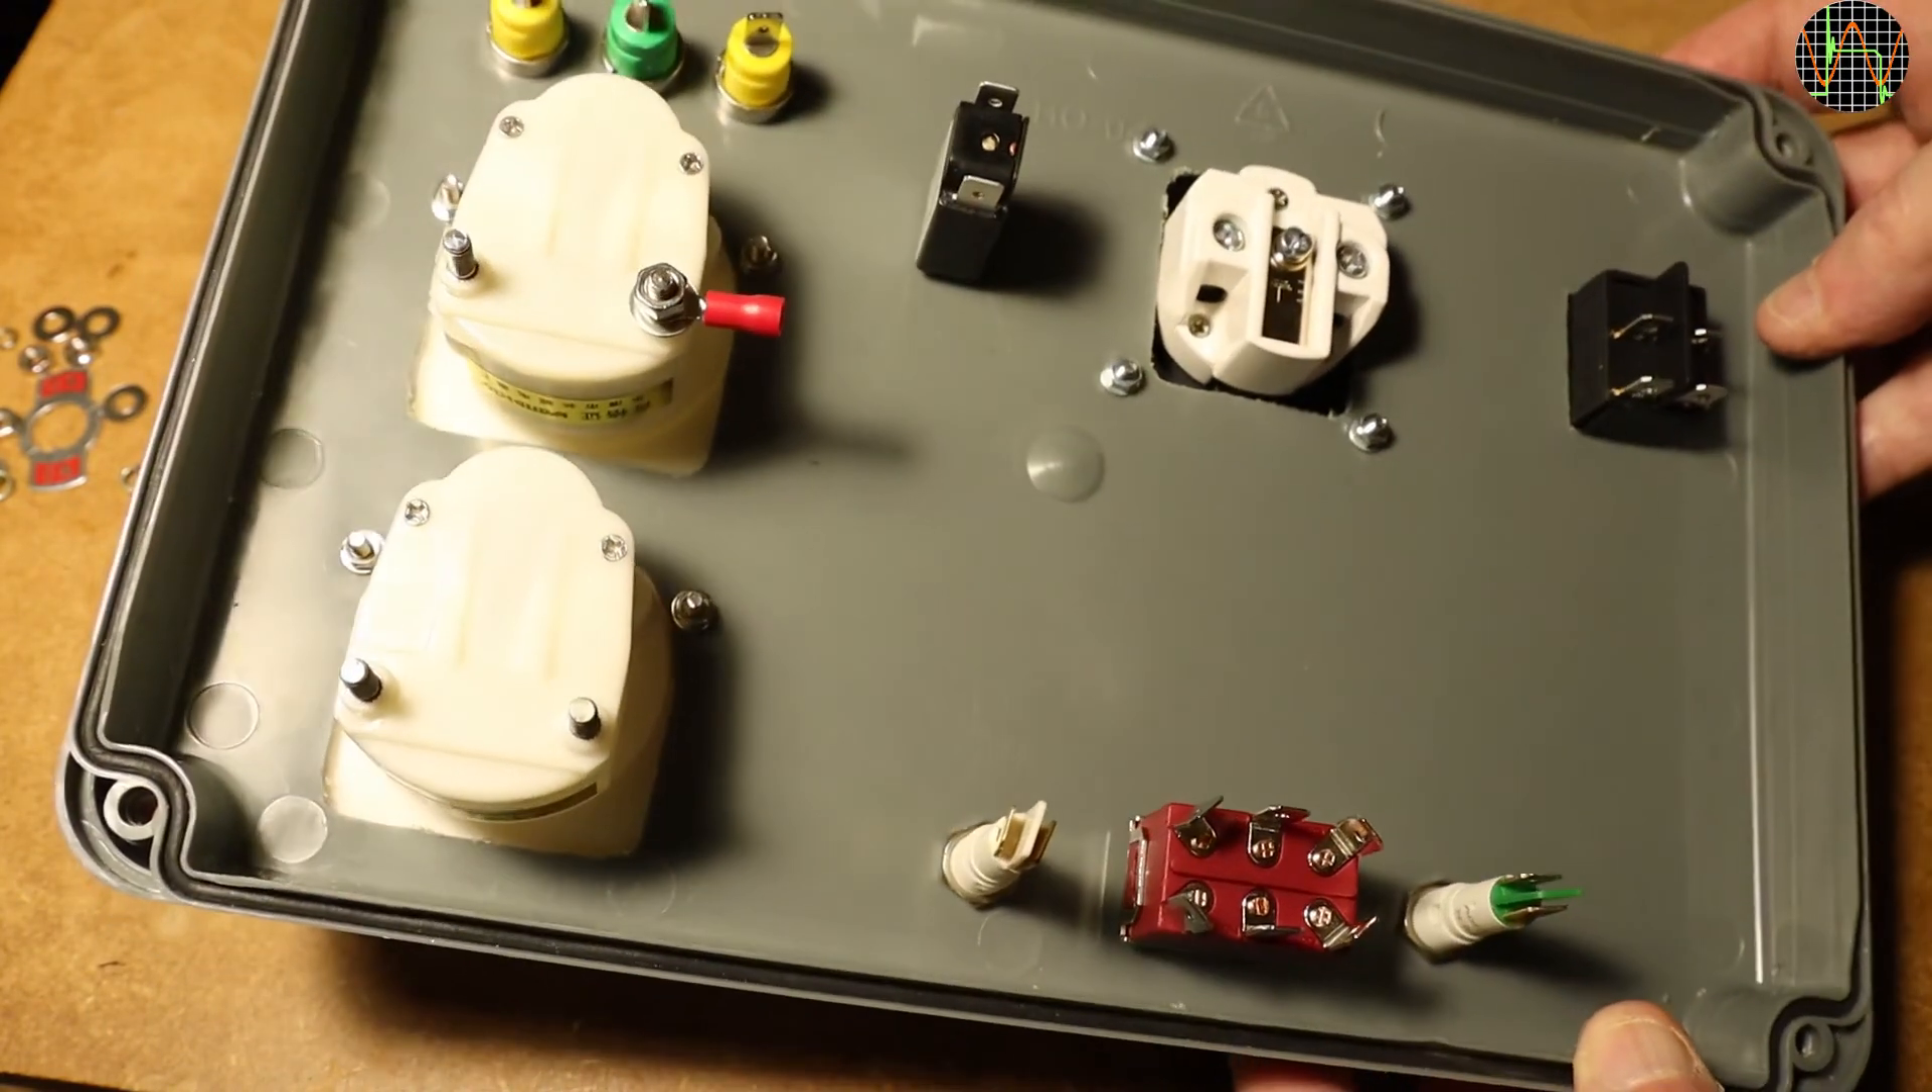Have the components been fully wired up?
No.